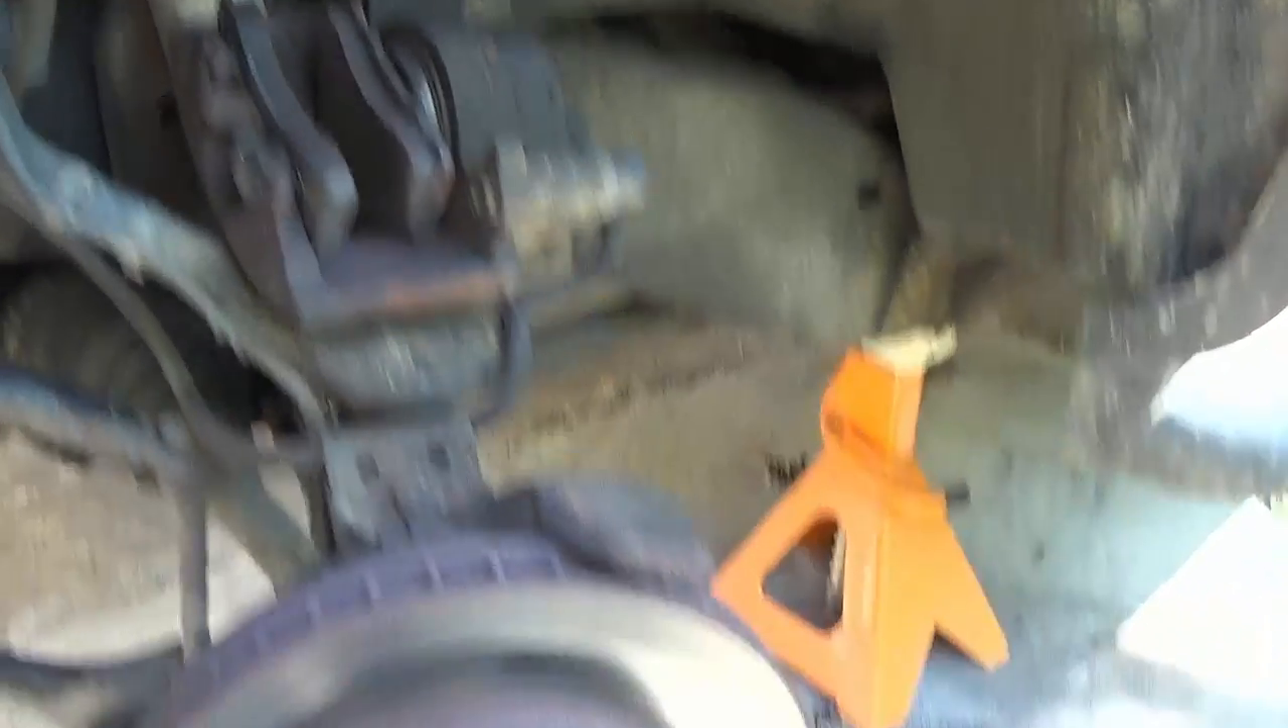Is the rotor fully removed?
No.